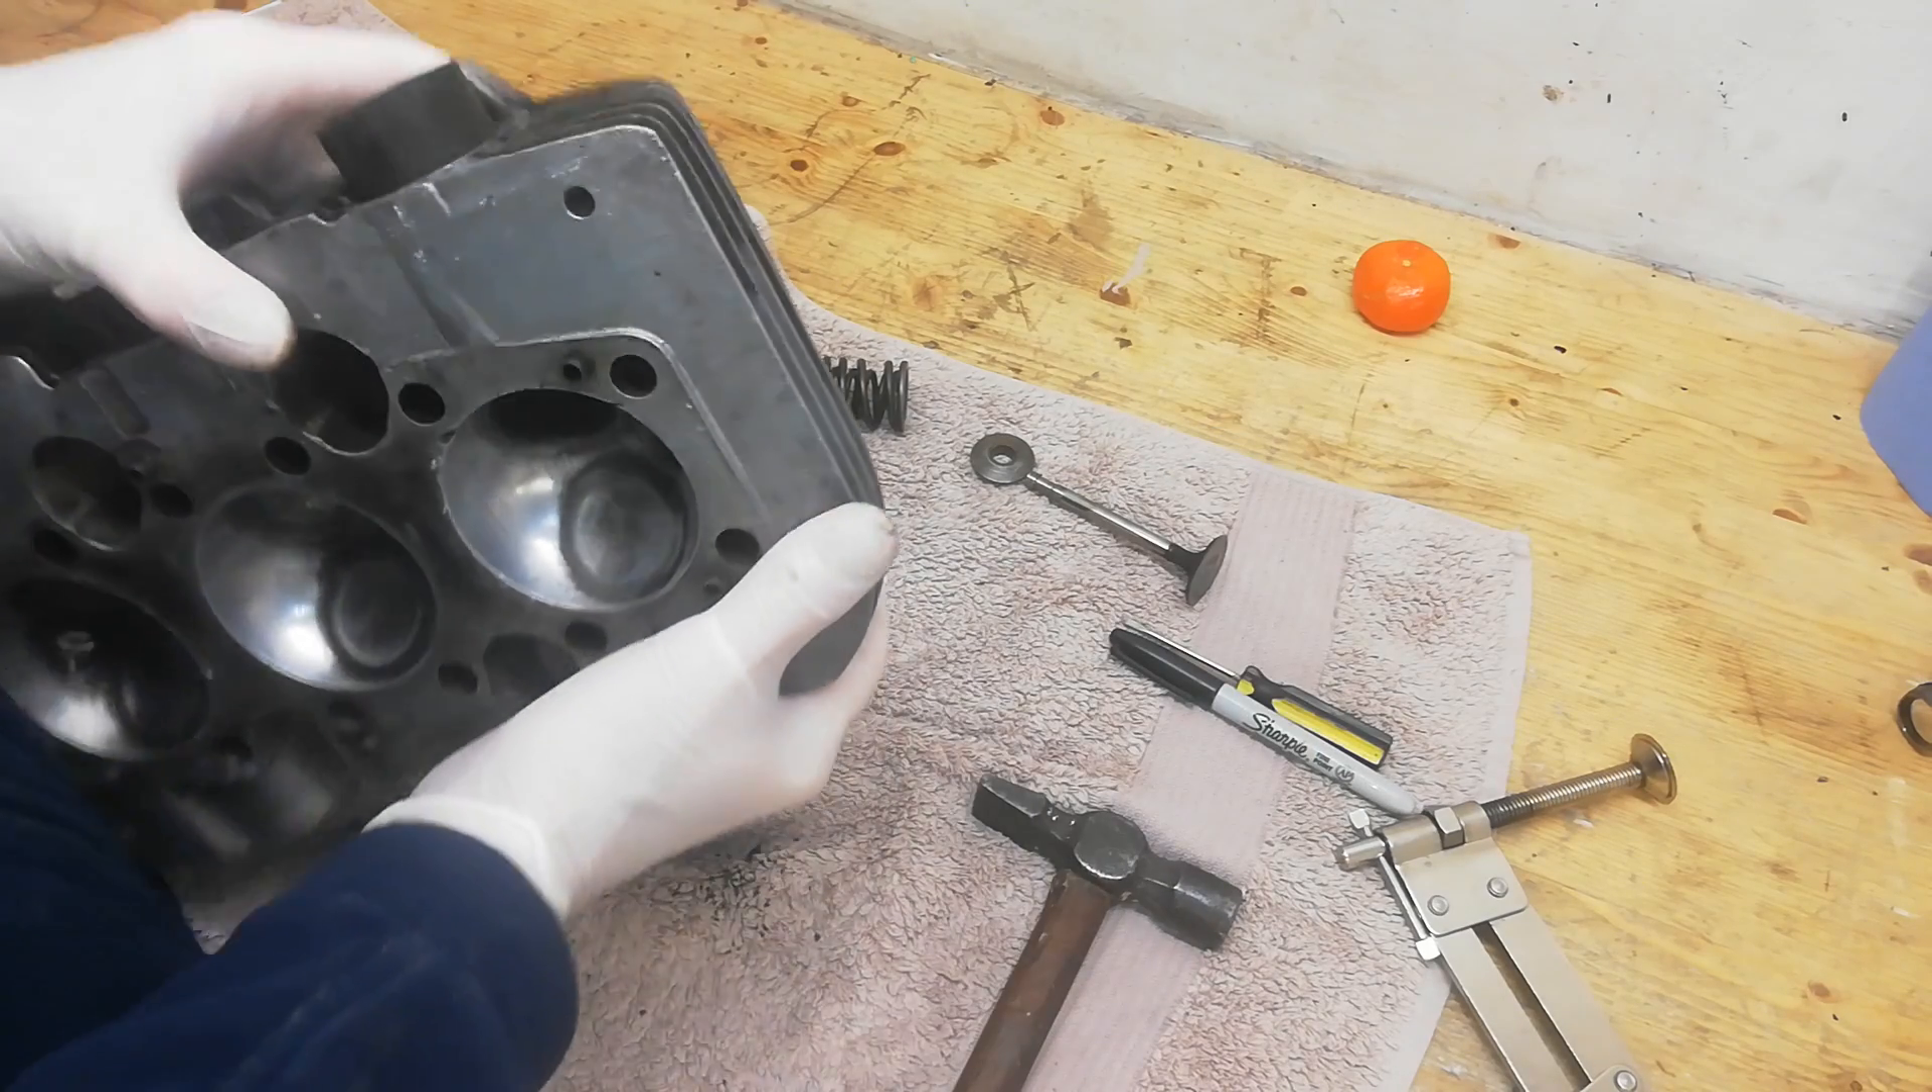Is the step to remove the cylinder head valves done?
No.